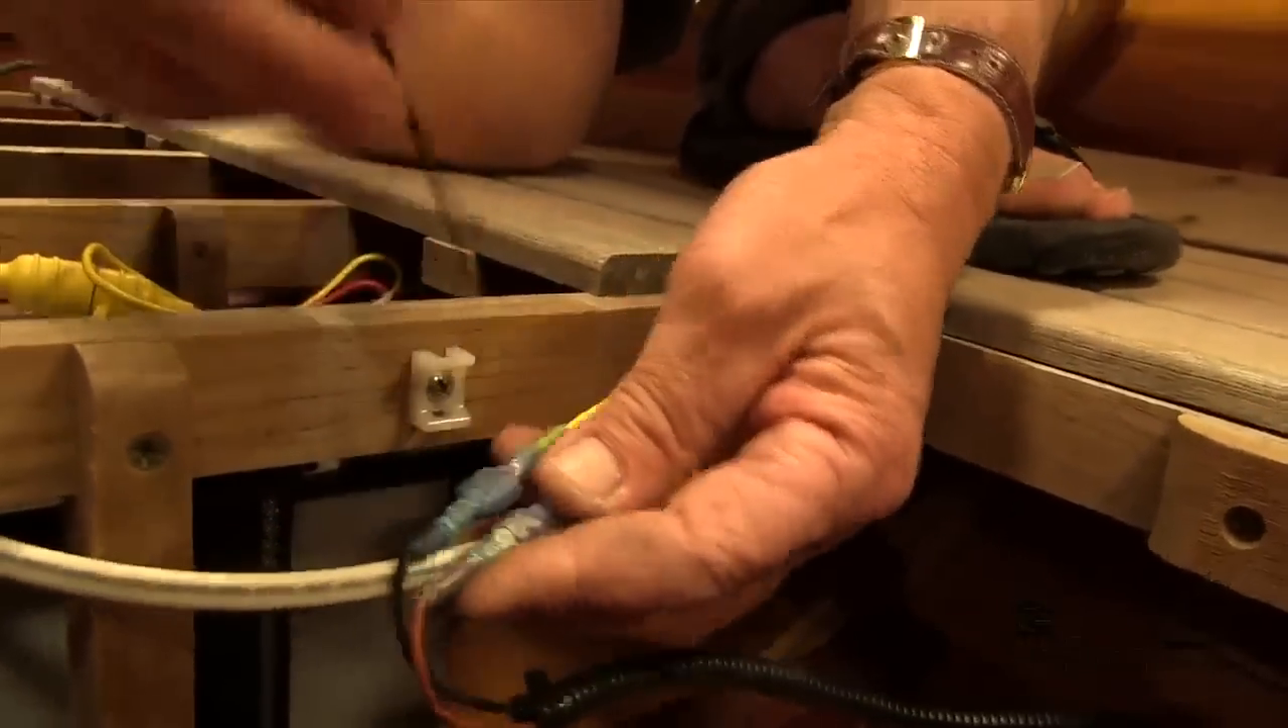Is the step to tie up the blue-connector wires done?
No.